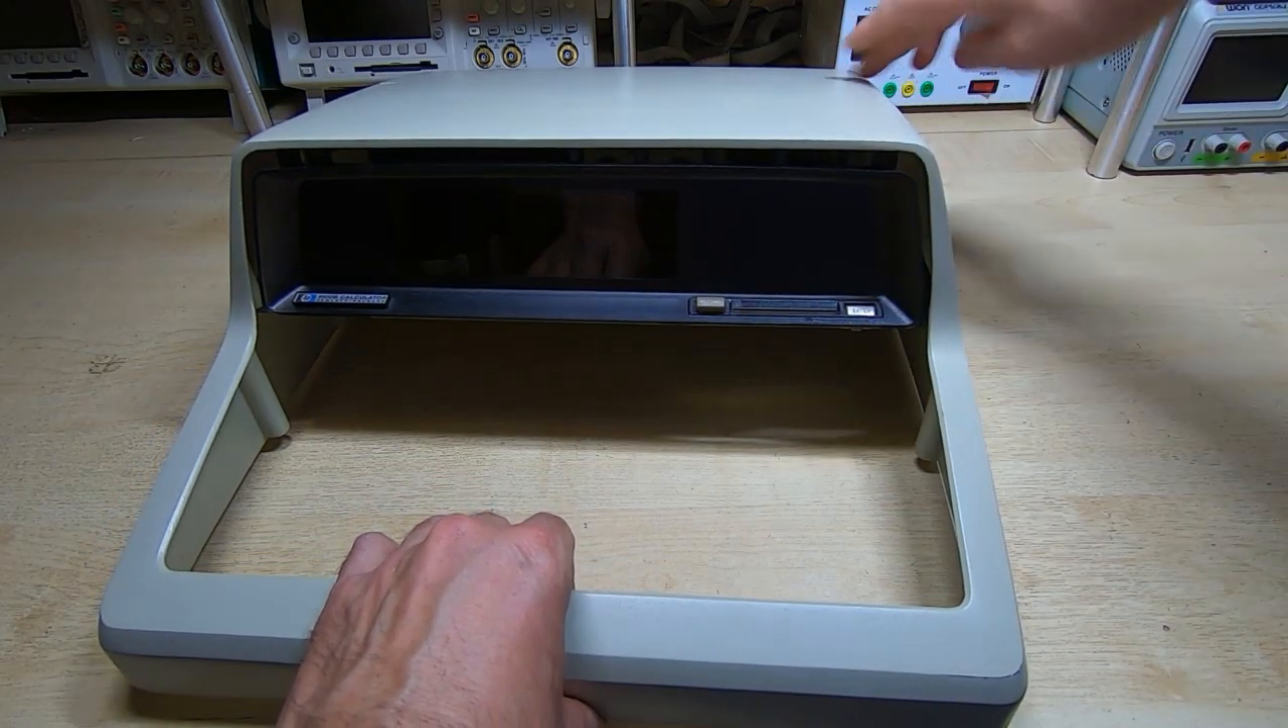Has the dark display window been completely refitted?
Yes.